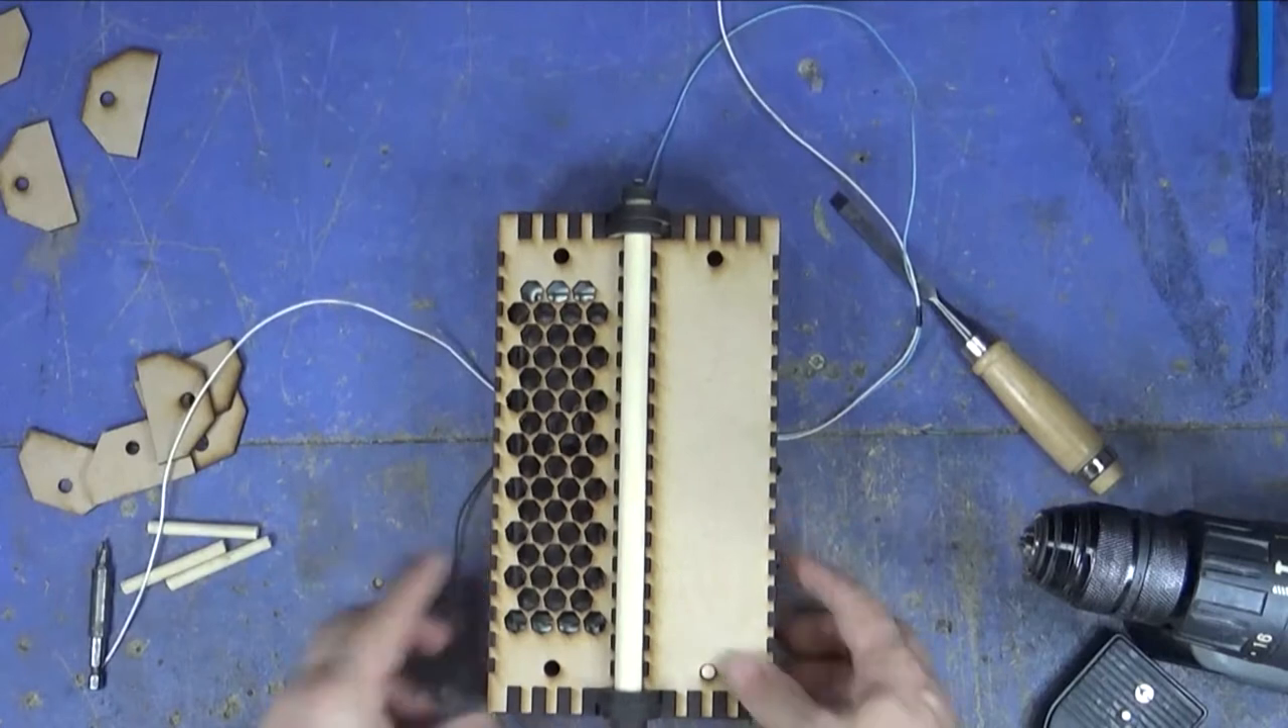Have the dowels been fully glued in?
No.